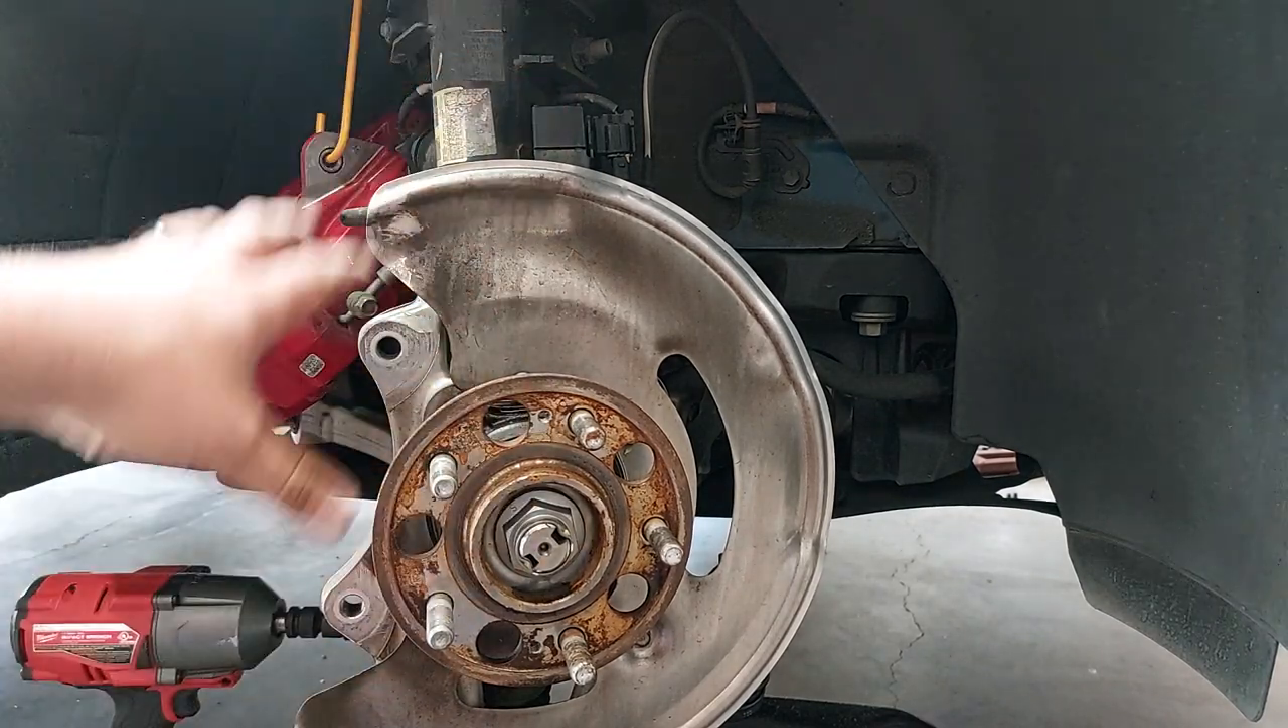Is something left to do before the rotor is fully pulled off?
No.